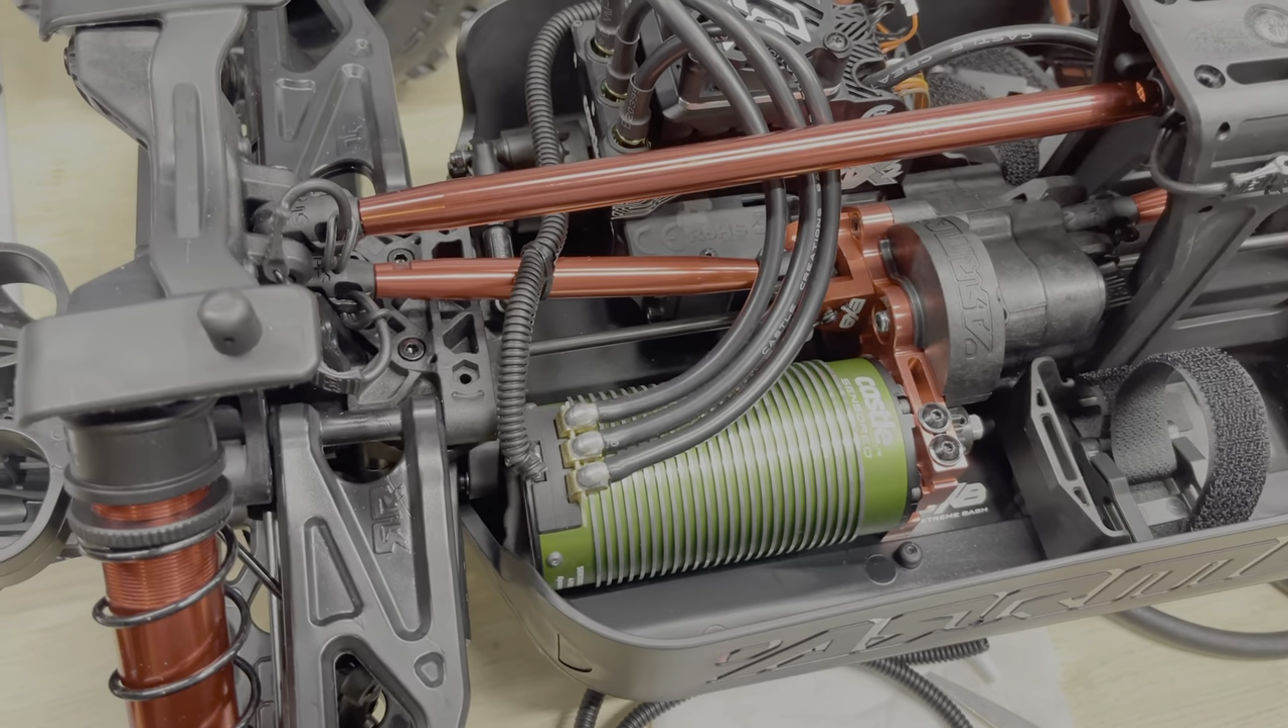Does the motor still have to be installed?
No.